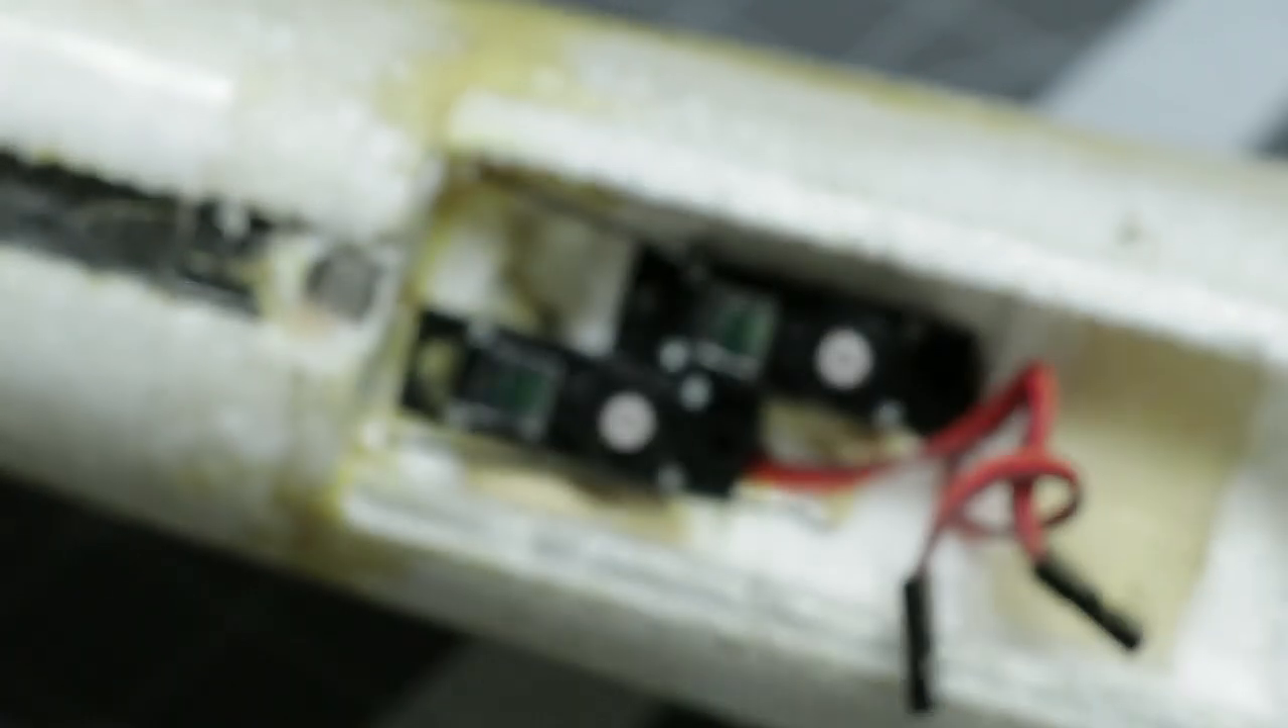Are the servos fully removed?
No.